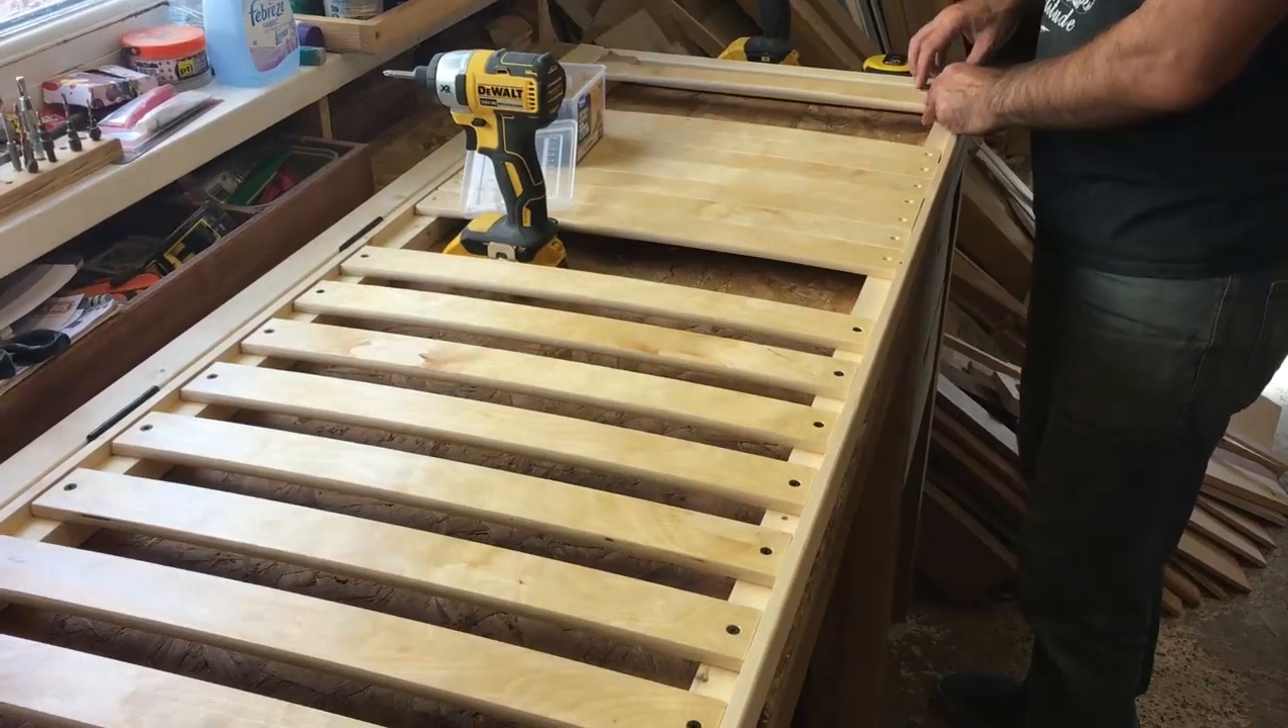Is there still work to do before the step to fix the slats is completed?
Yes.